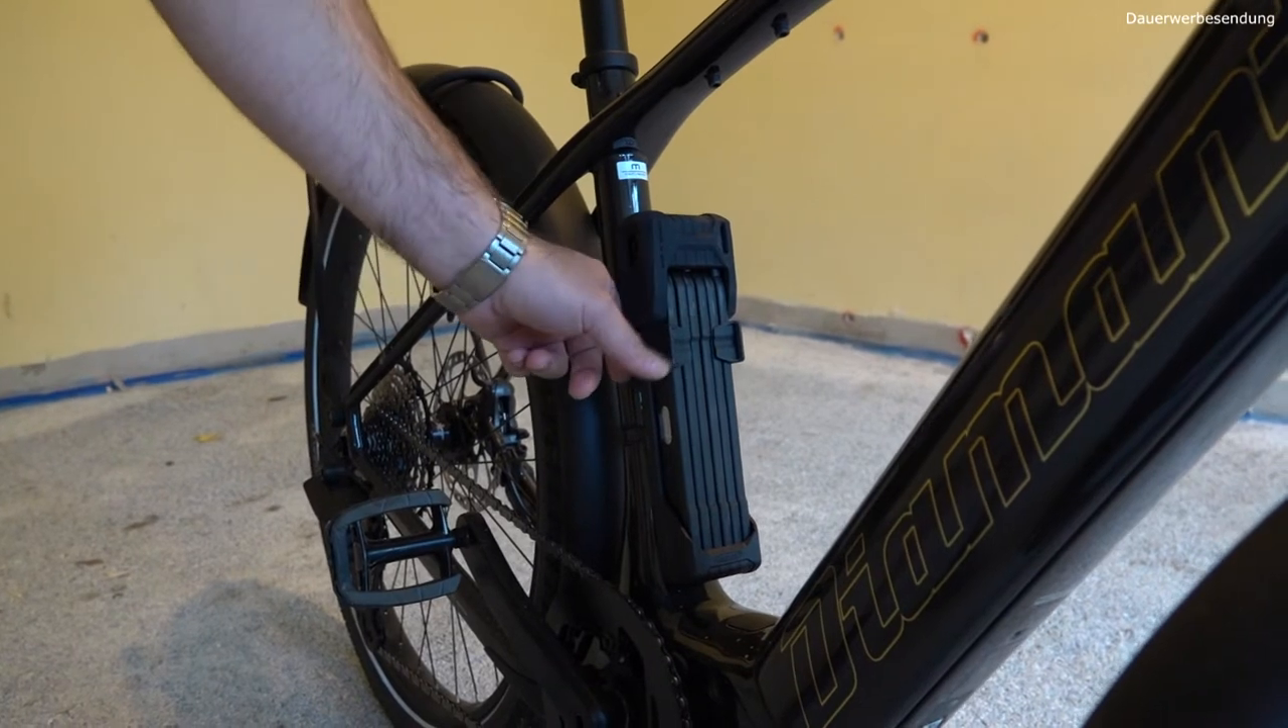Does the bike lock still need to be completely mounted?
No.